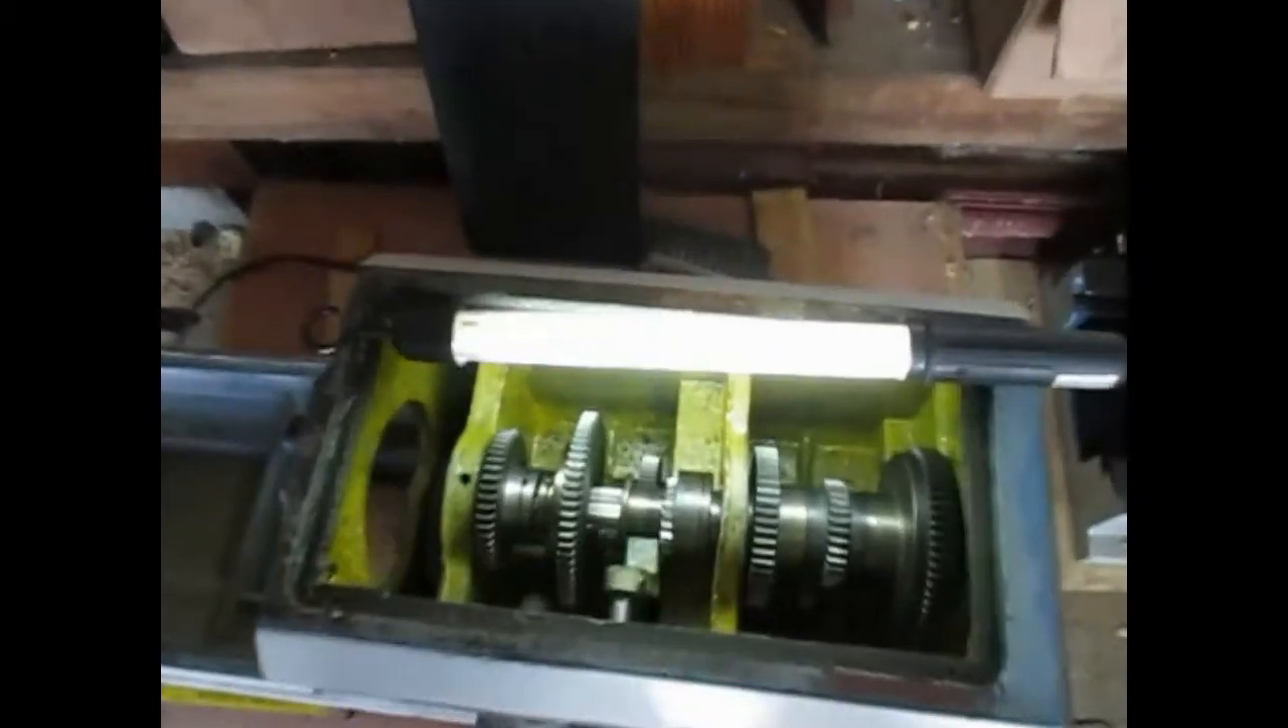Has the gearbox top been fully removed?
Yes.